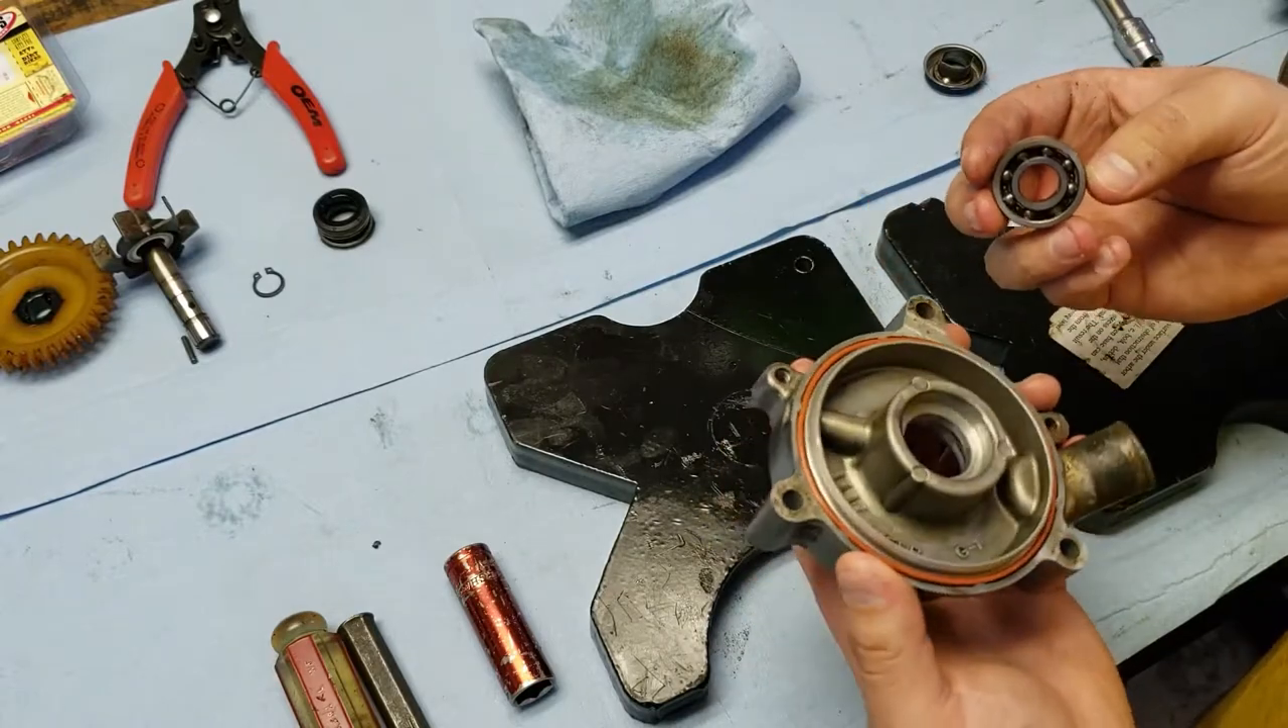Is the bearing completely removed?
Yes.